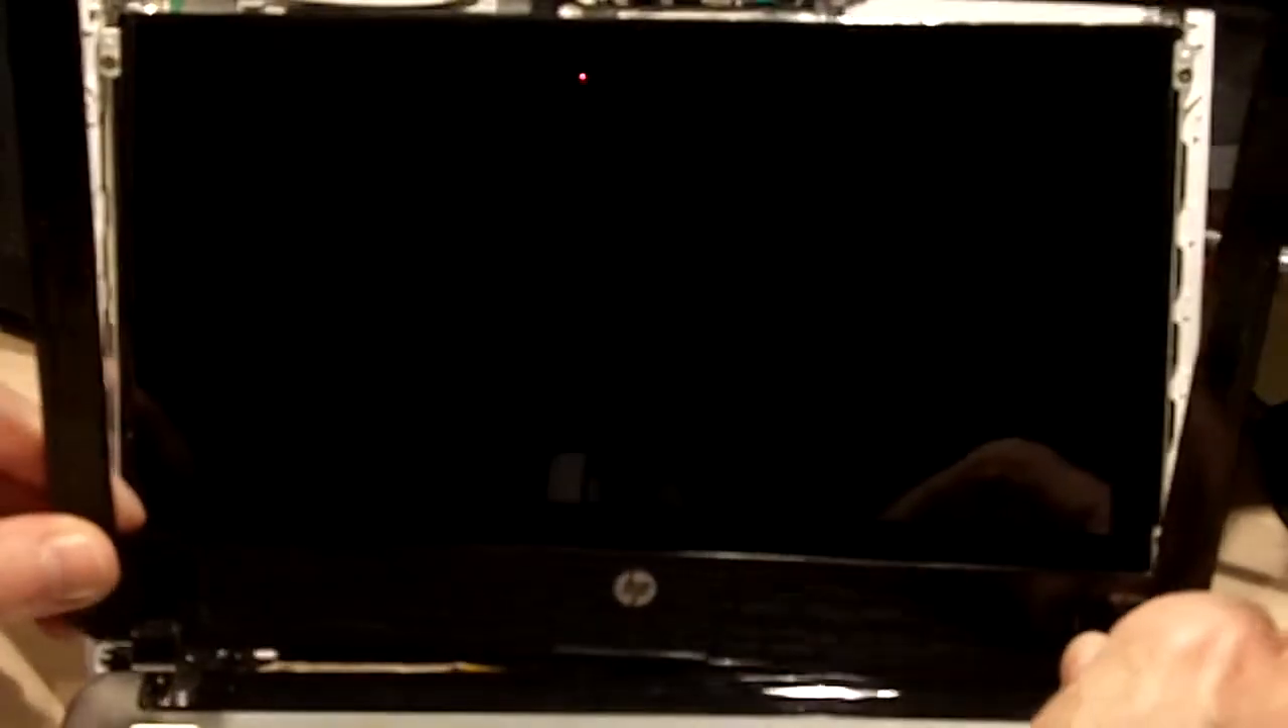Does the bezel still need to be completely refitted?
Yes.